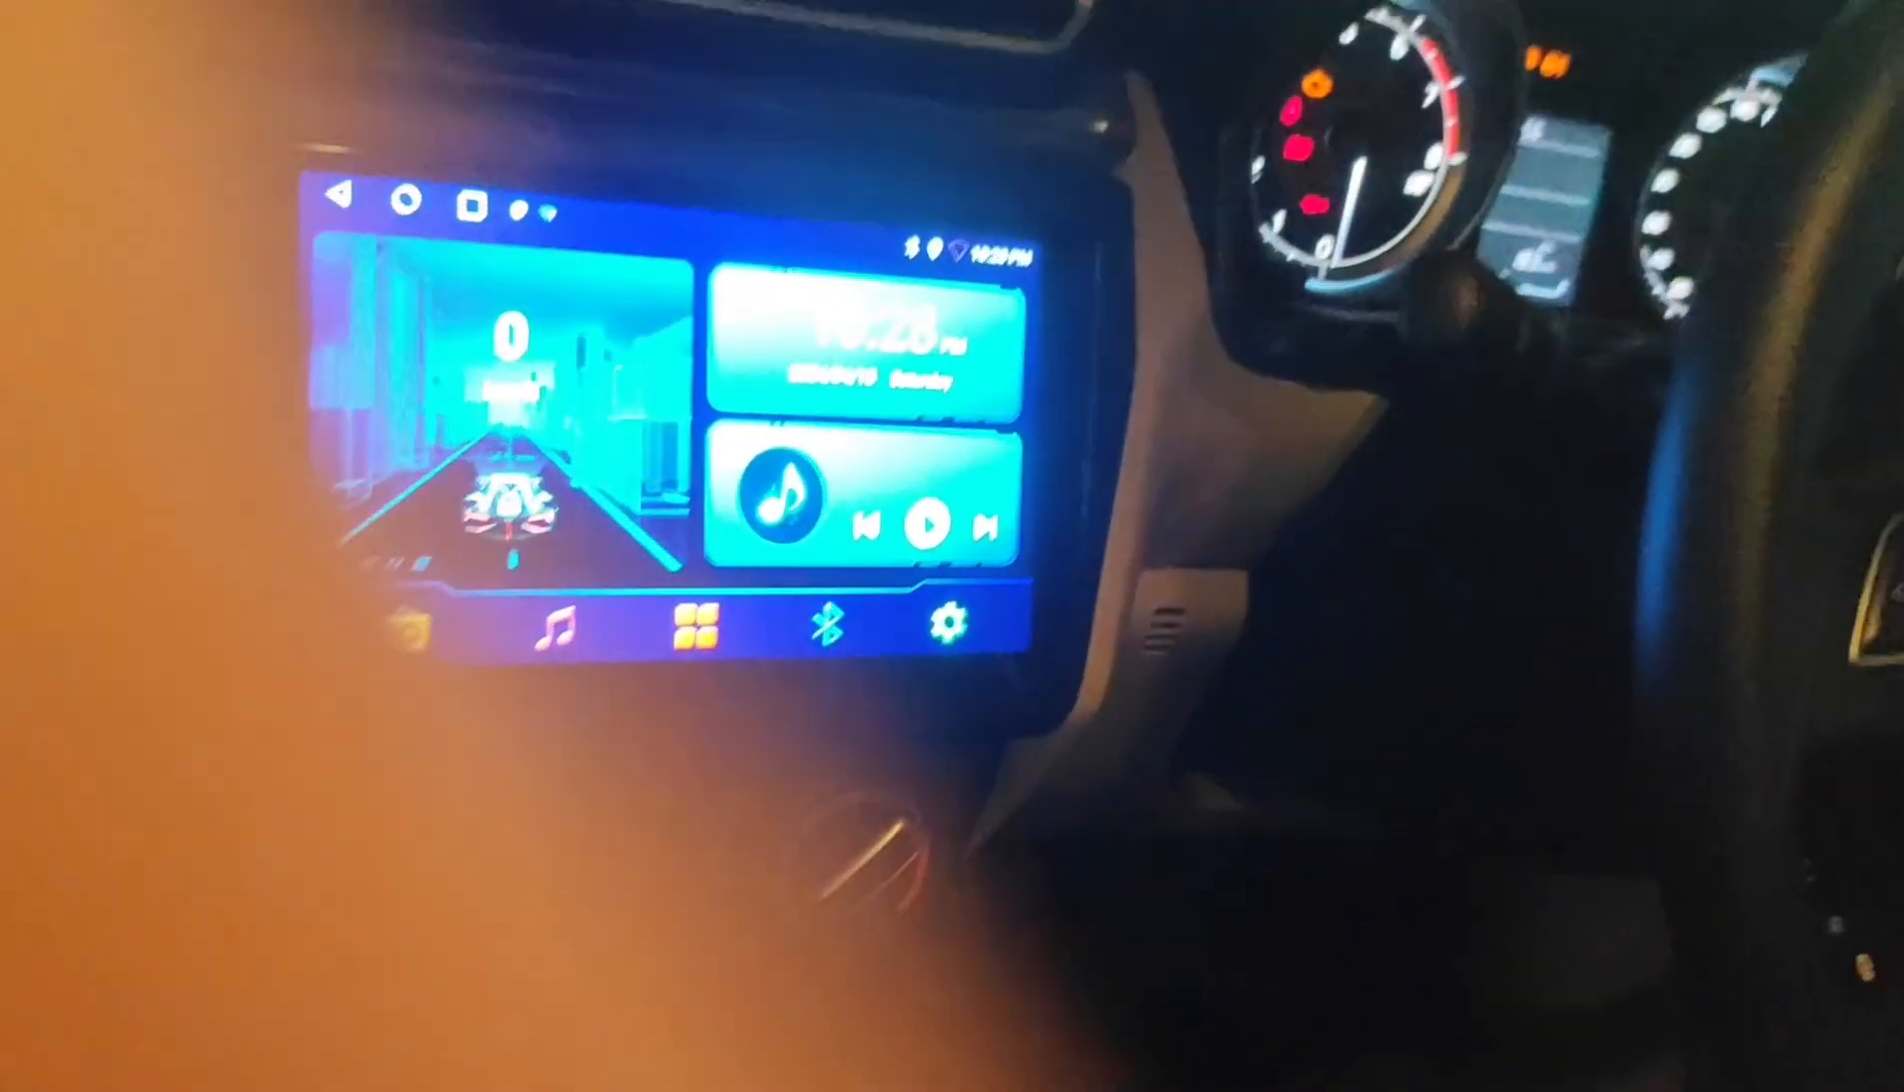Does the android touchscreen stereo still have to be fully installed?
No.